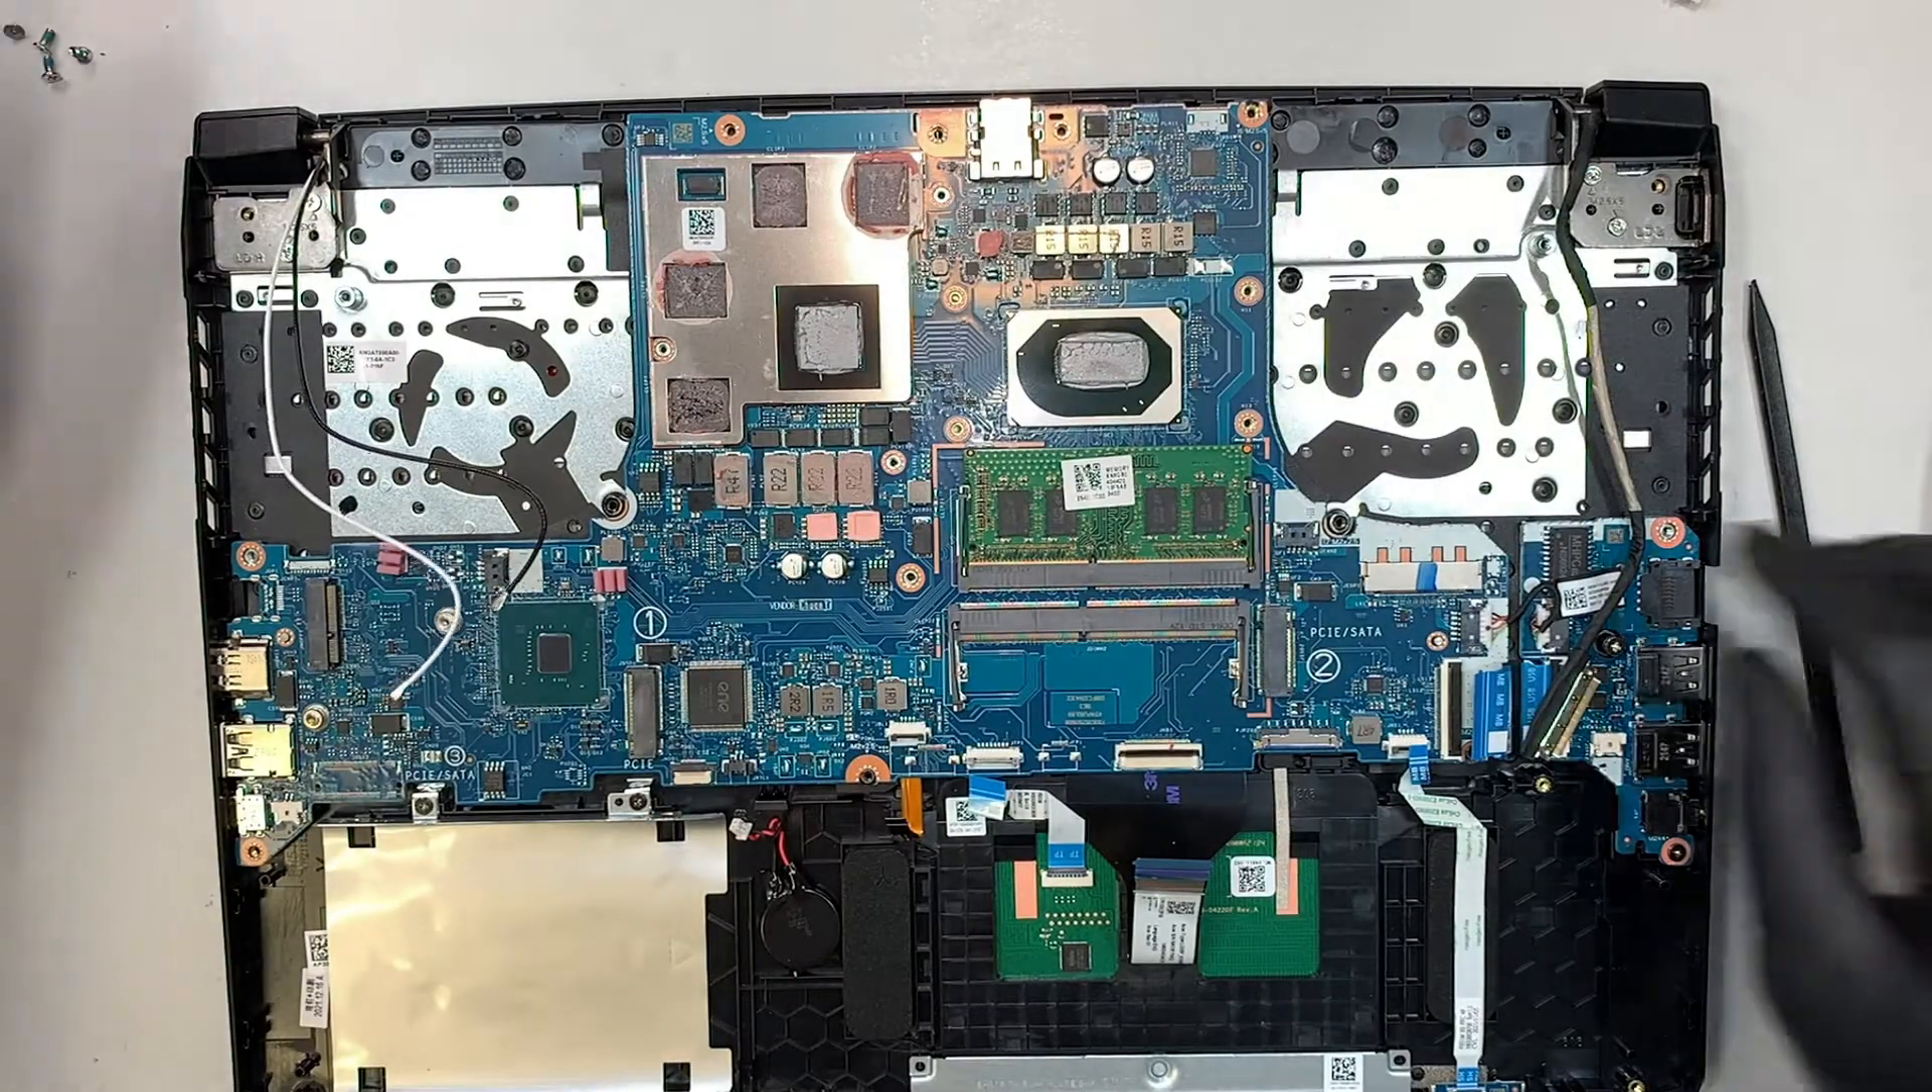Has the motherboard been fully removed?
No.